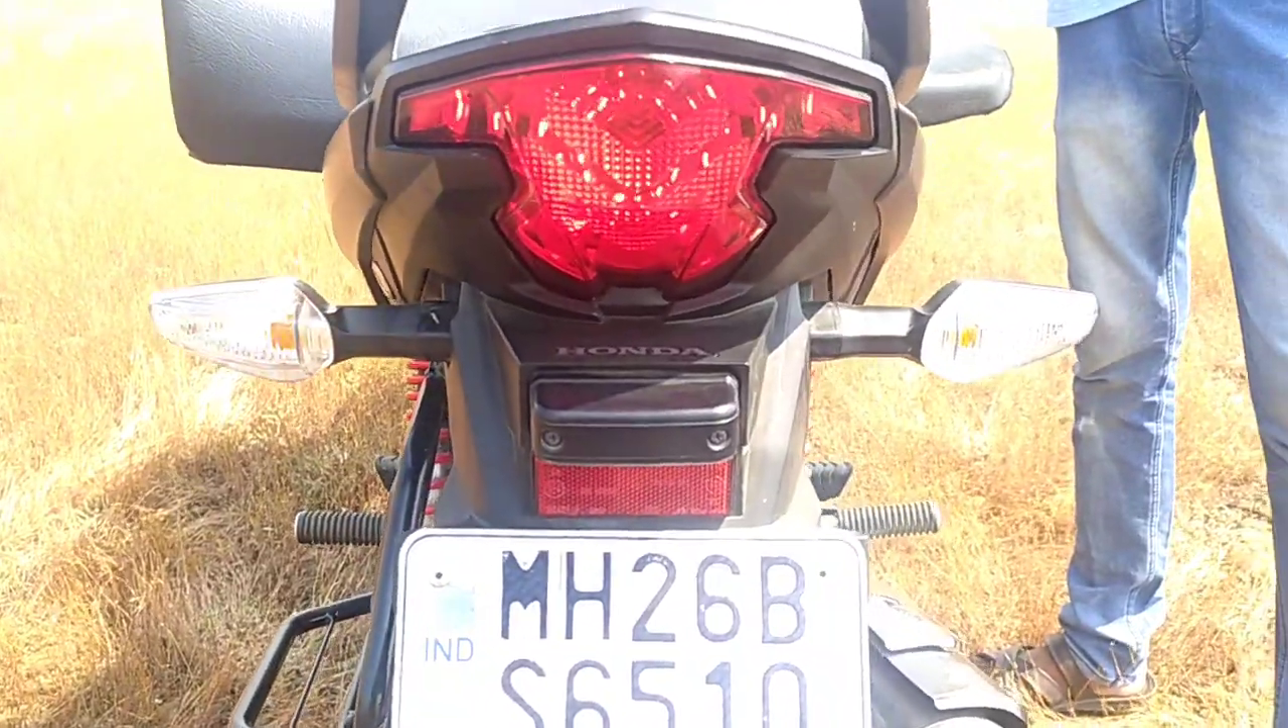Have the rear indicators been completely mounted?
Yes.